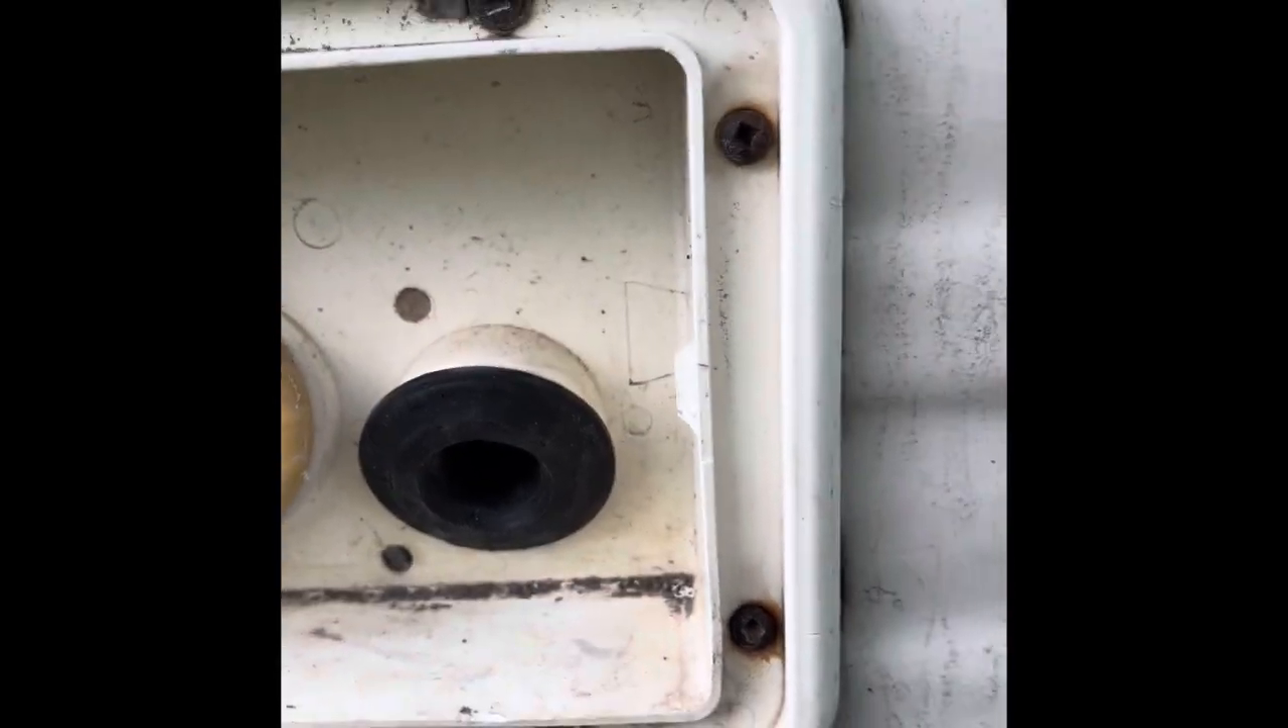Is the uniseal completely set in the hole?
Yes.